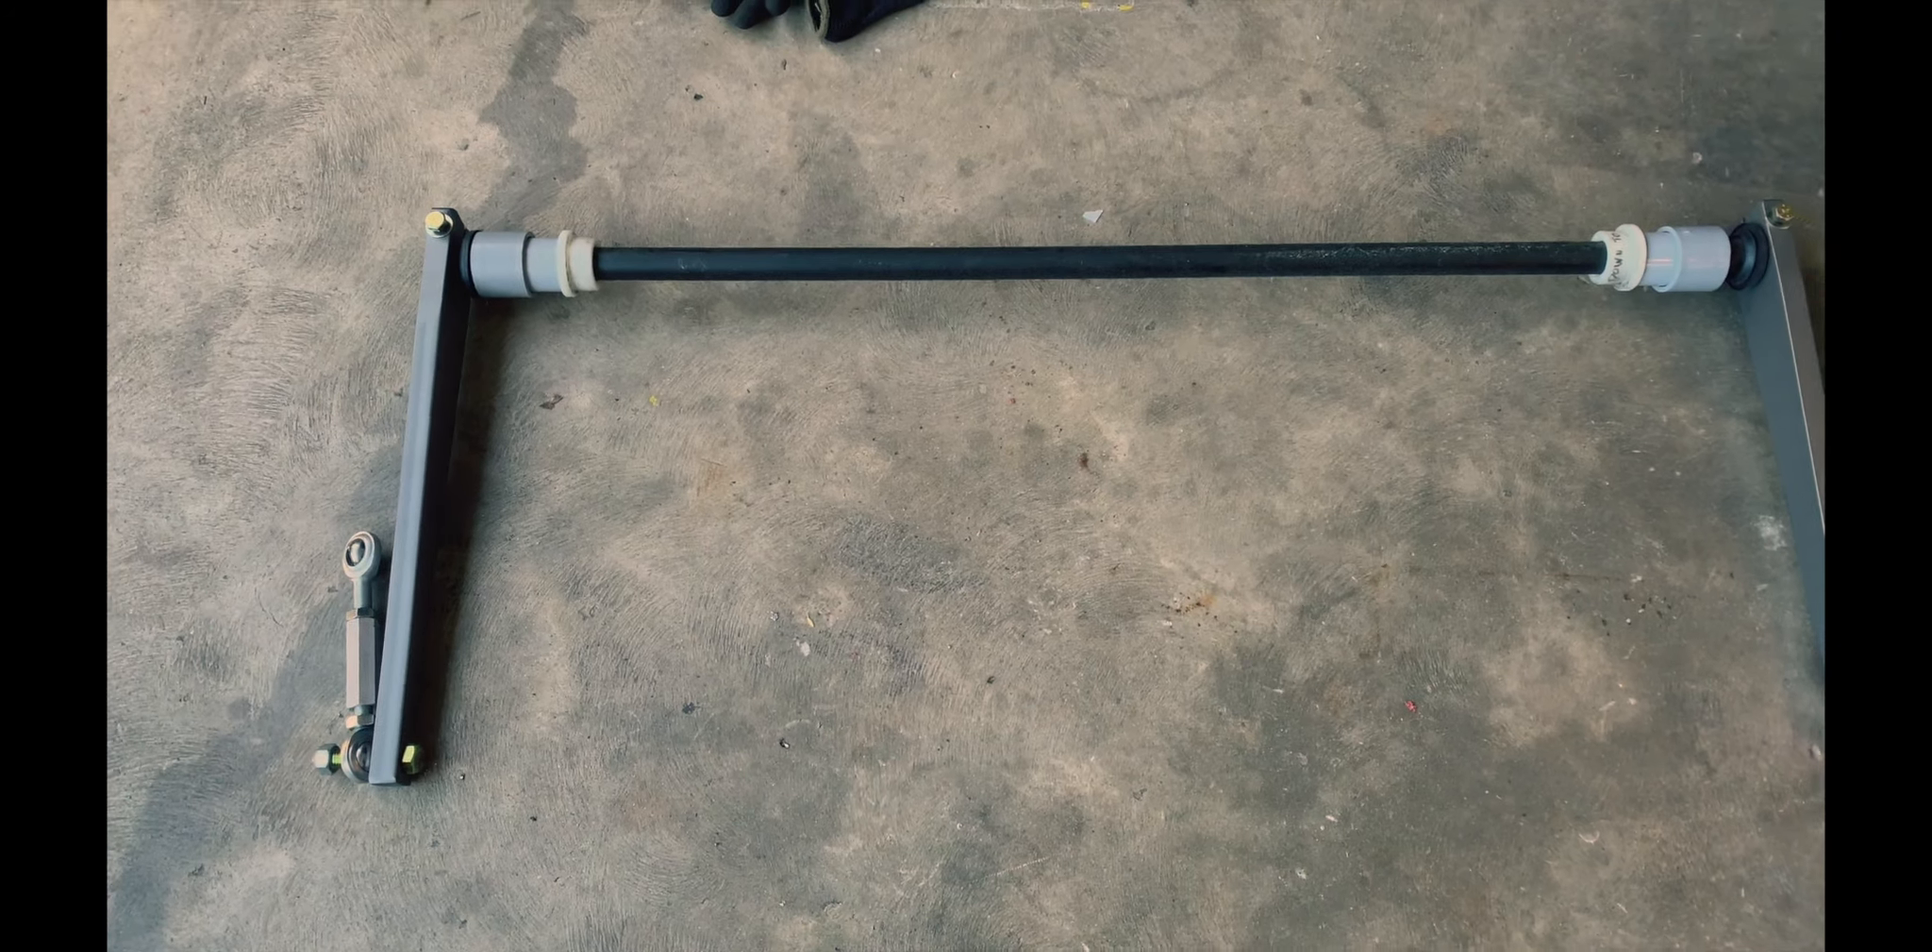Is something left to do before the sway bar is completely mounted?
Yes.